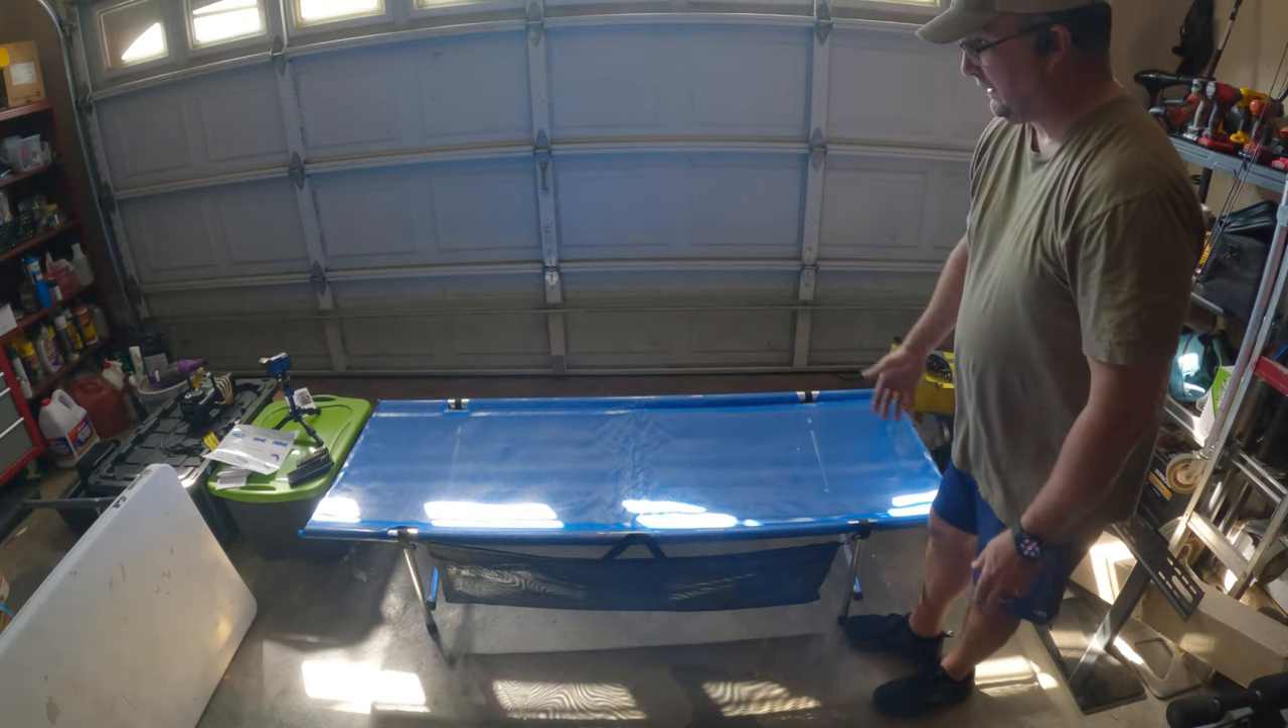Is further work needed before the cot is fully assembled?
No.